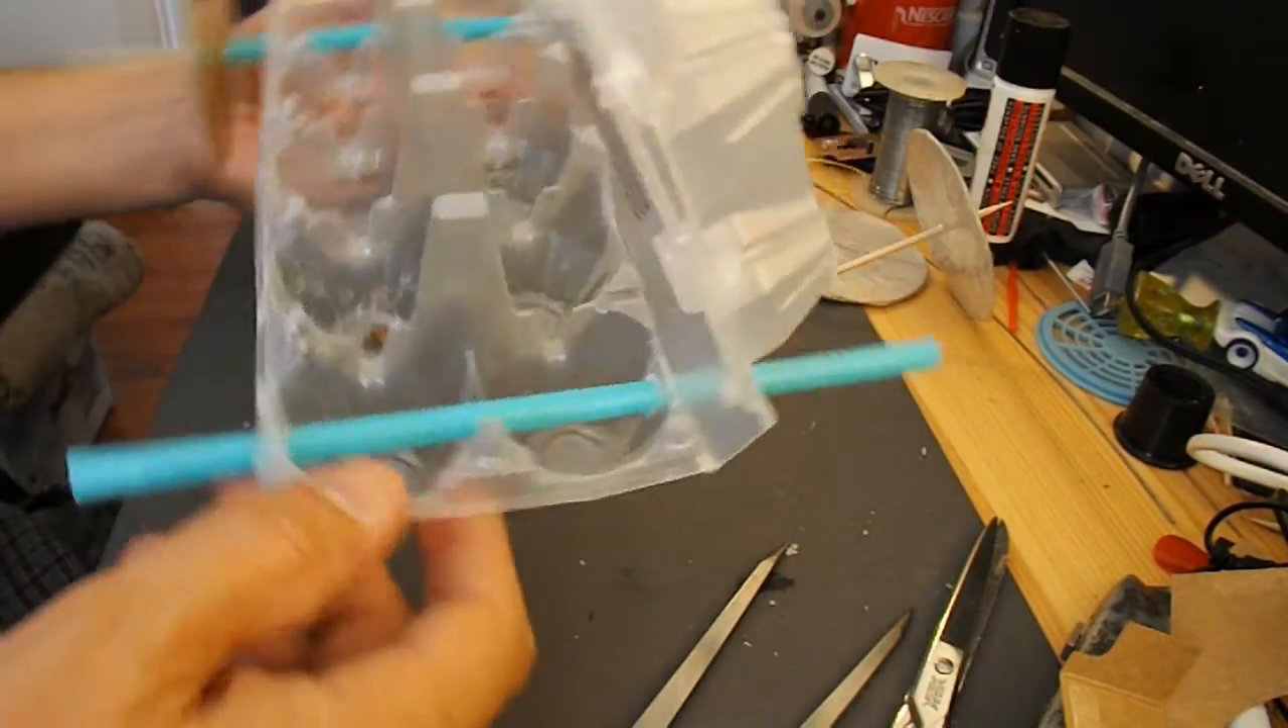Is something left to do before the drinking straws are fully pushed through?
No.